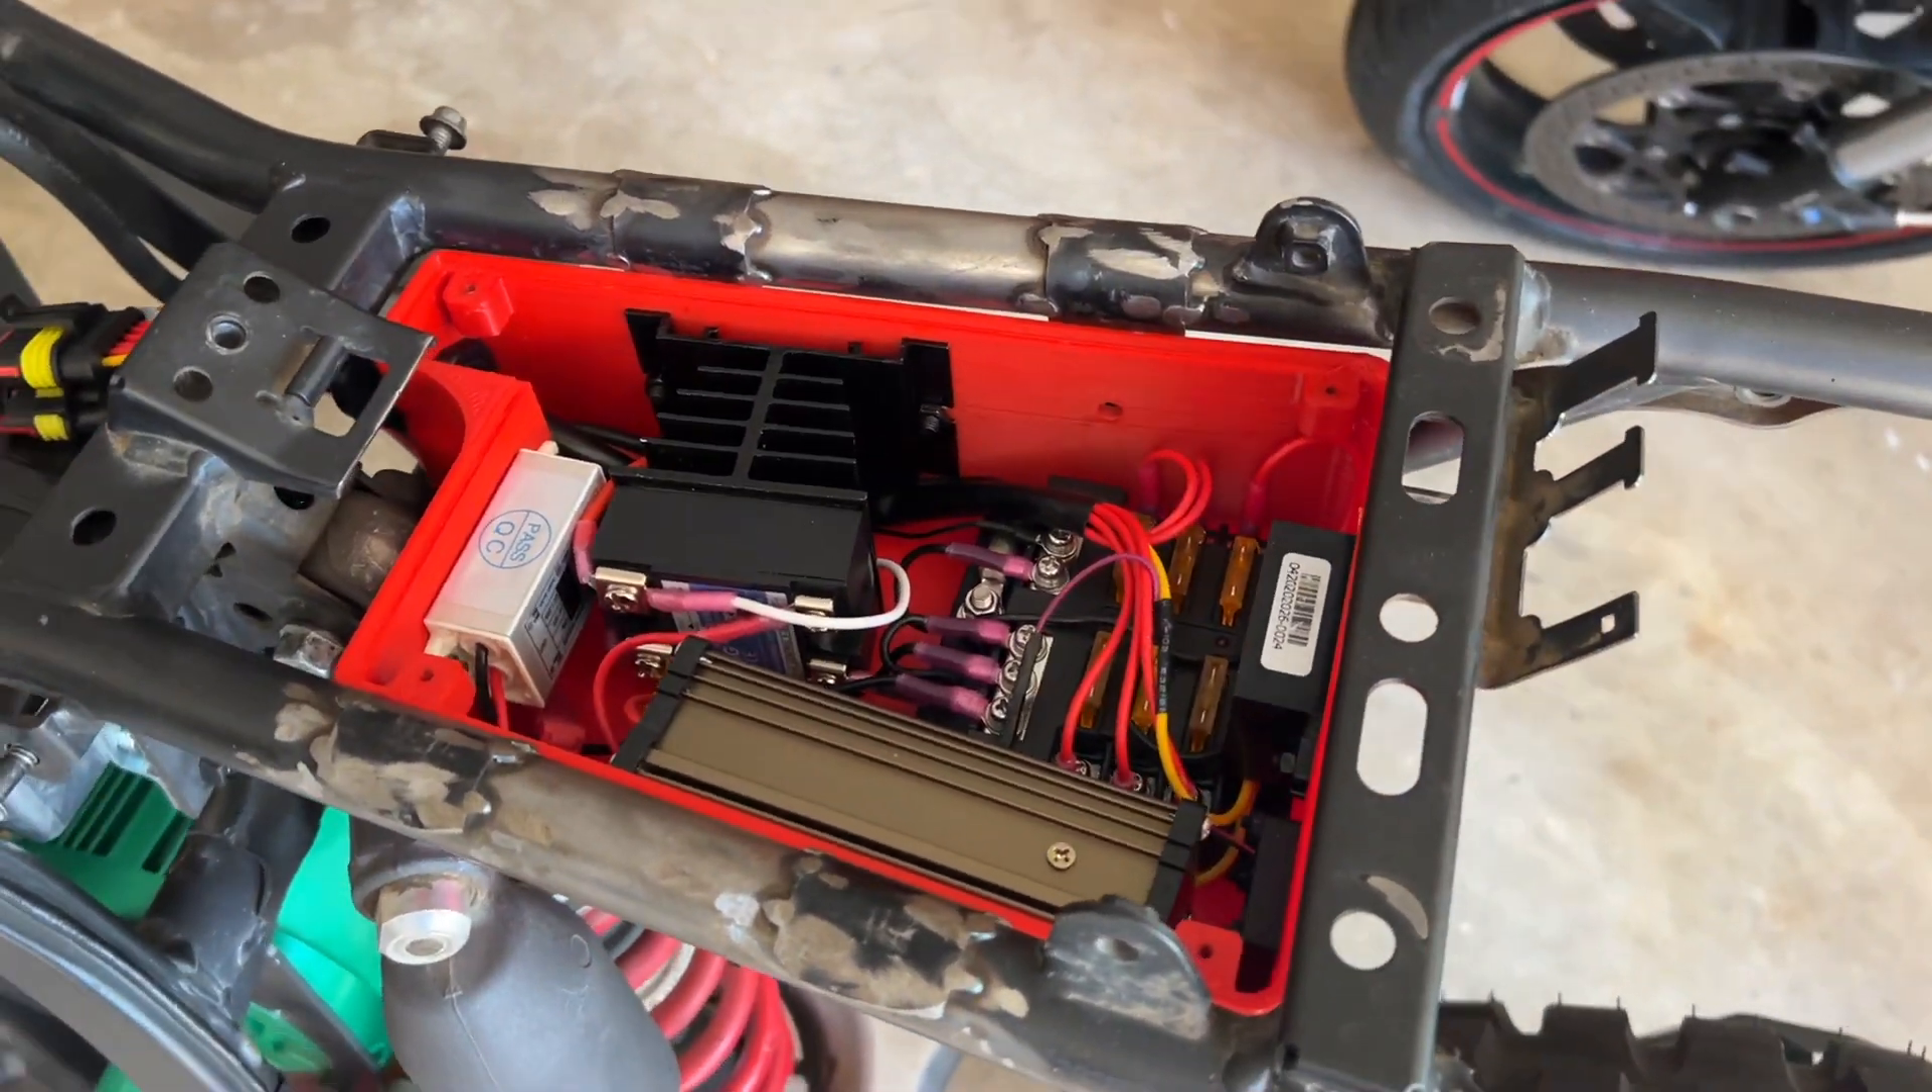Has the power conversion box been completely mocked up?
Yes.